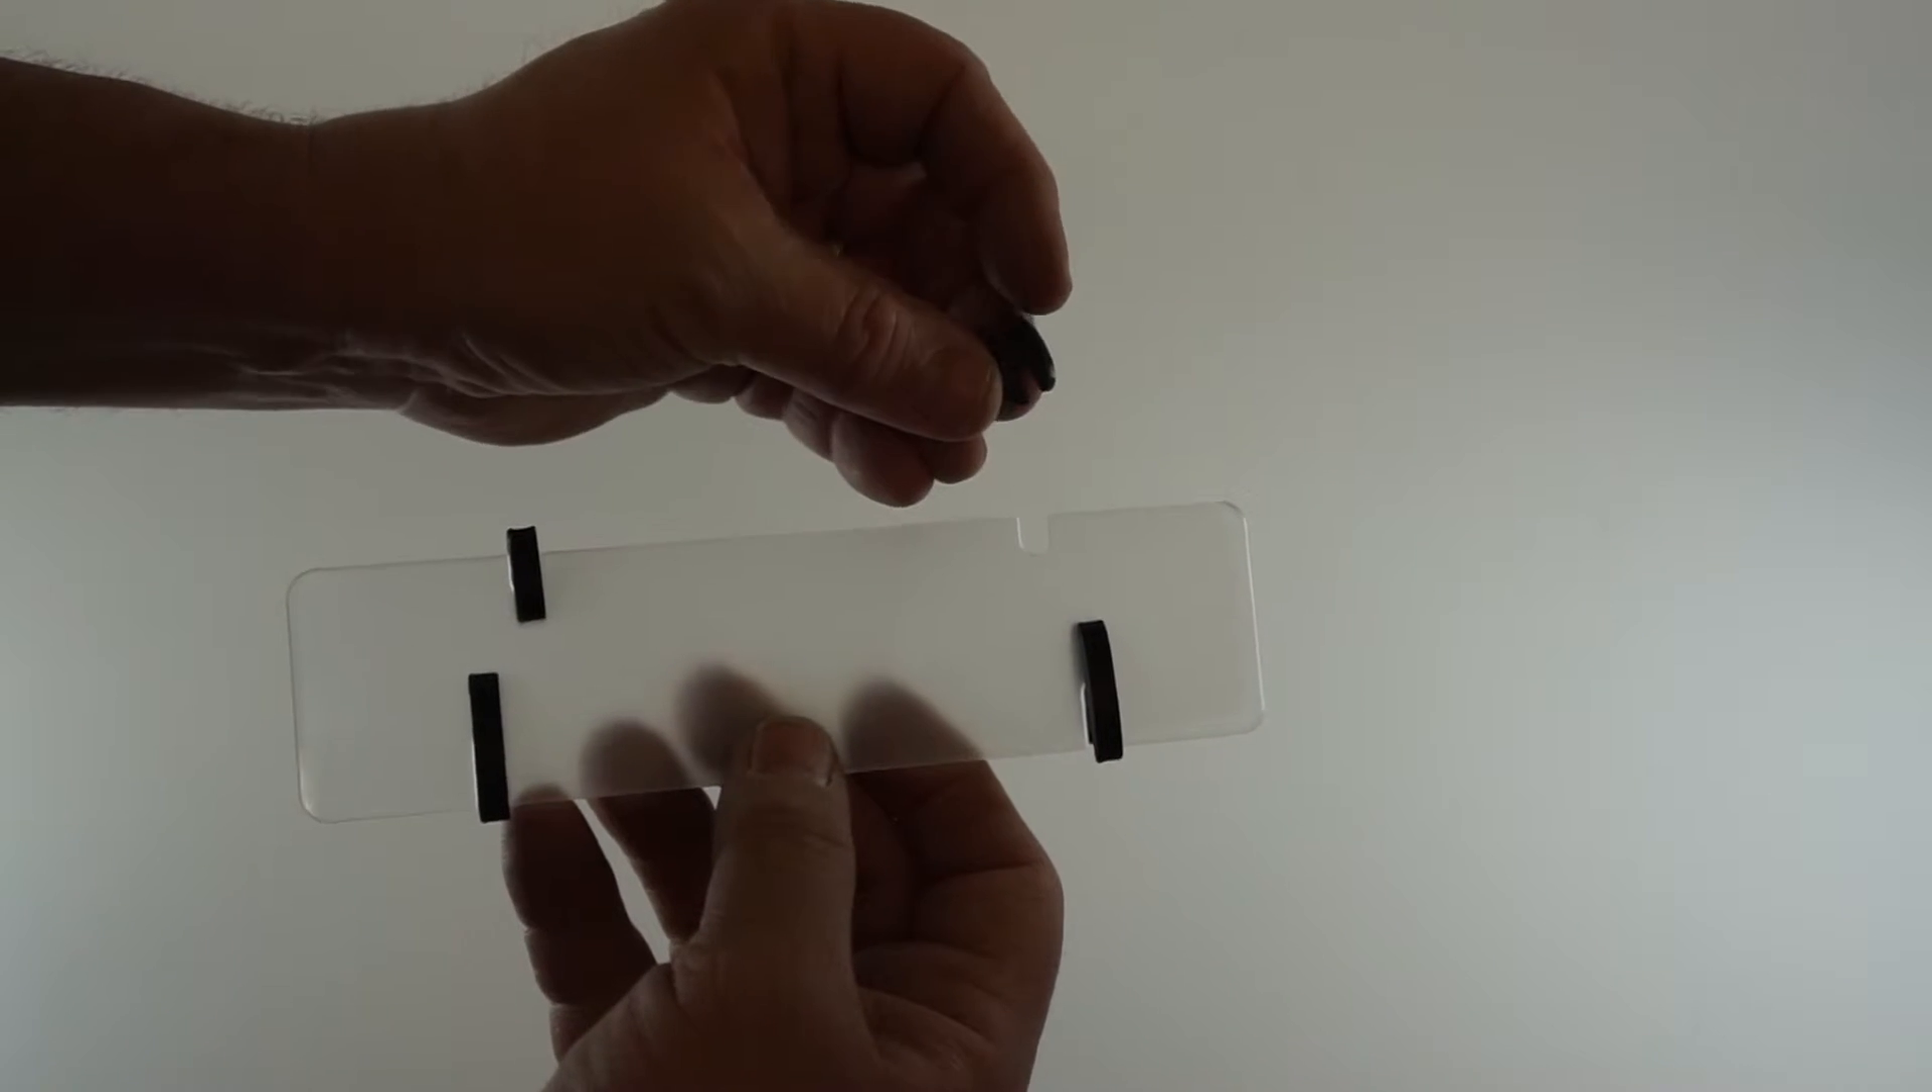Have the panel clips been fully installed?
No.